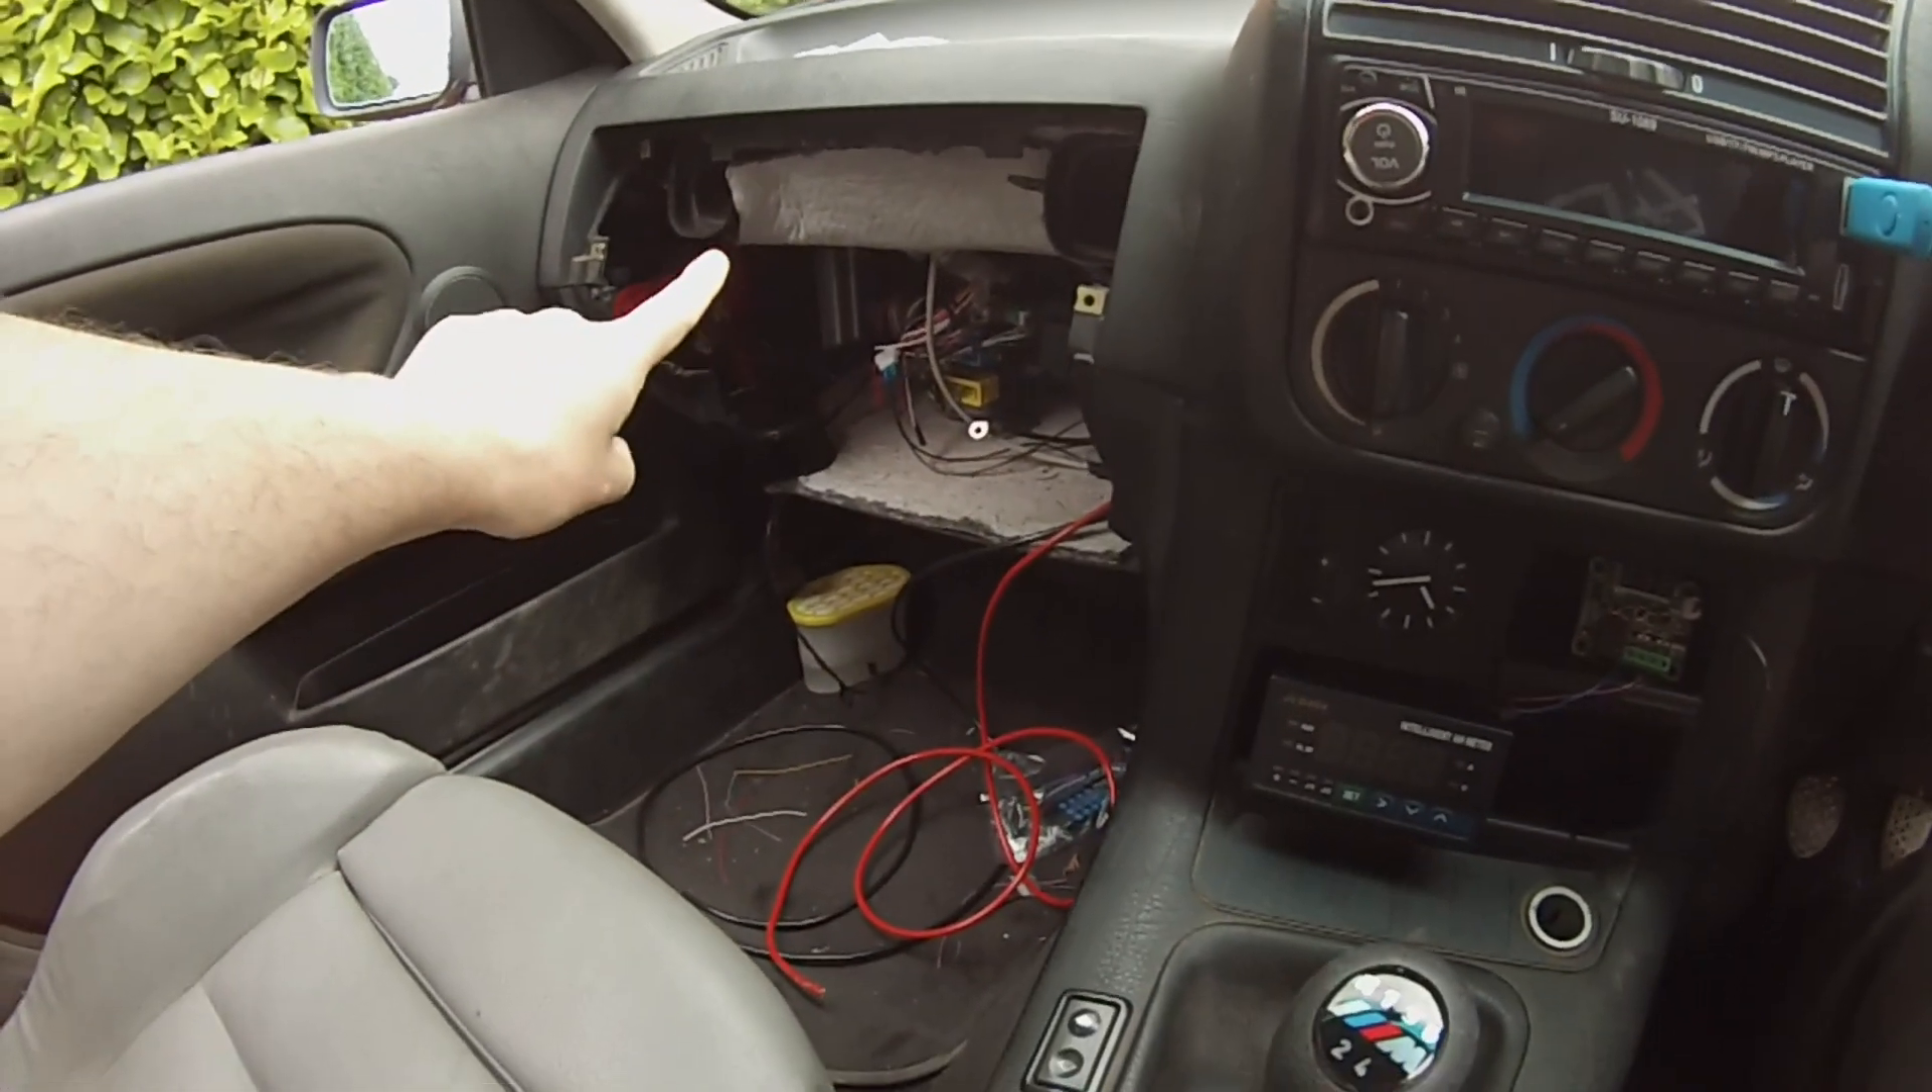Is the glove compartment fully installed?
No.